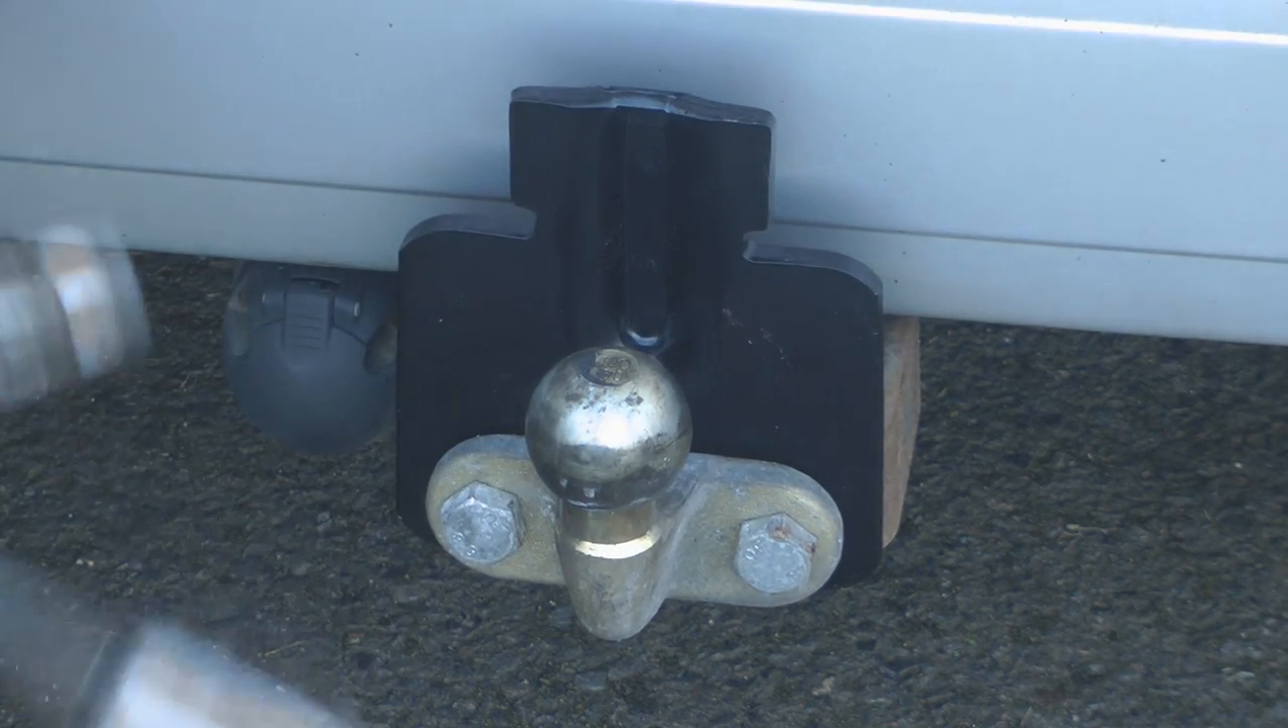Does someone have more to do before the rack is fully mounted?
Yes.